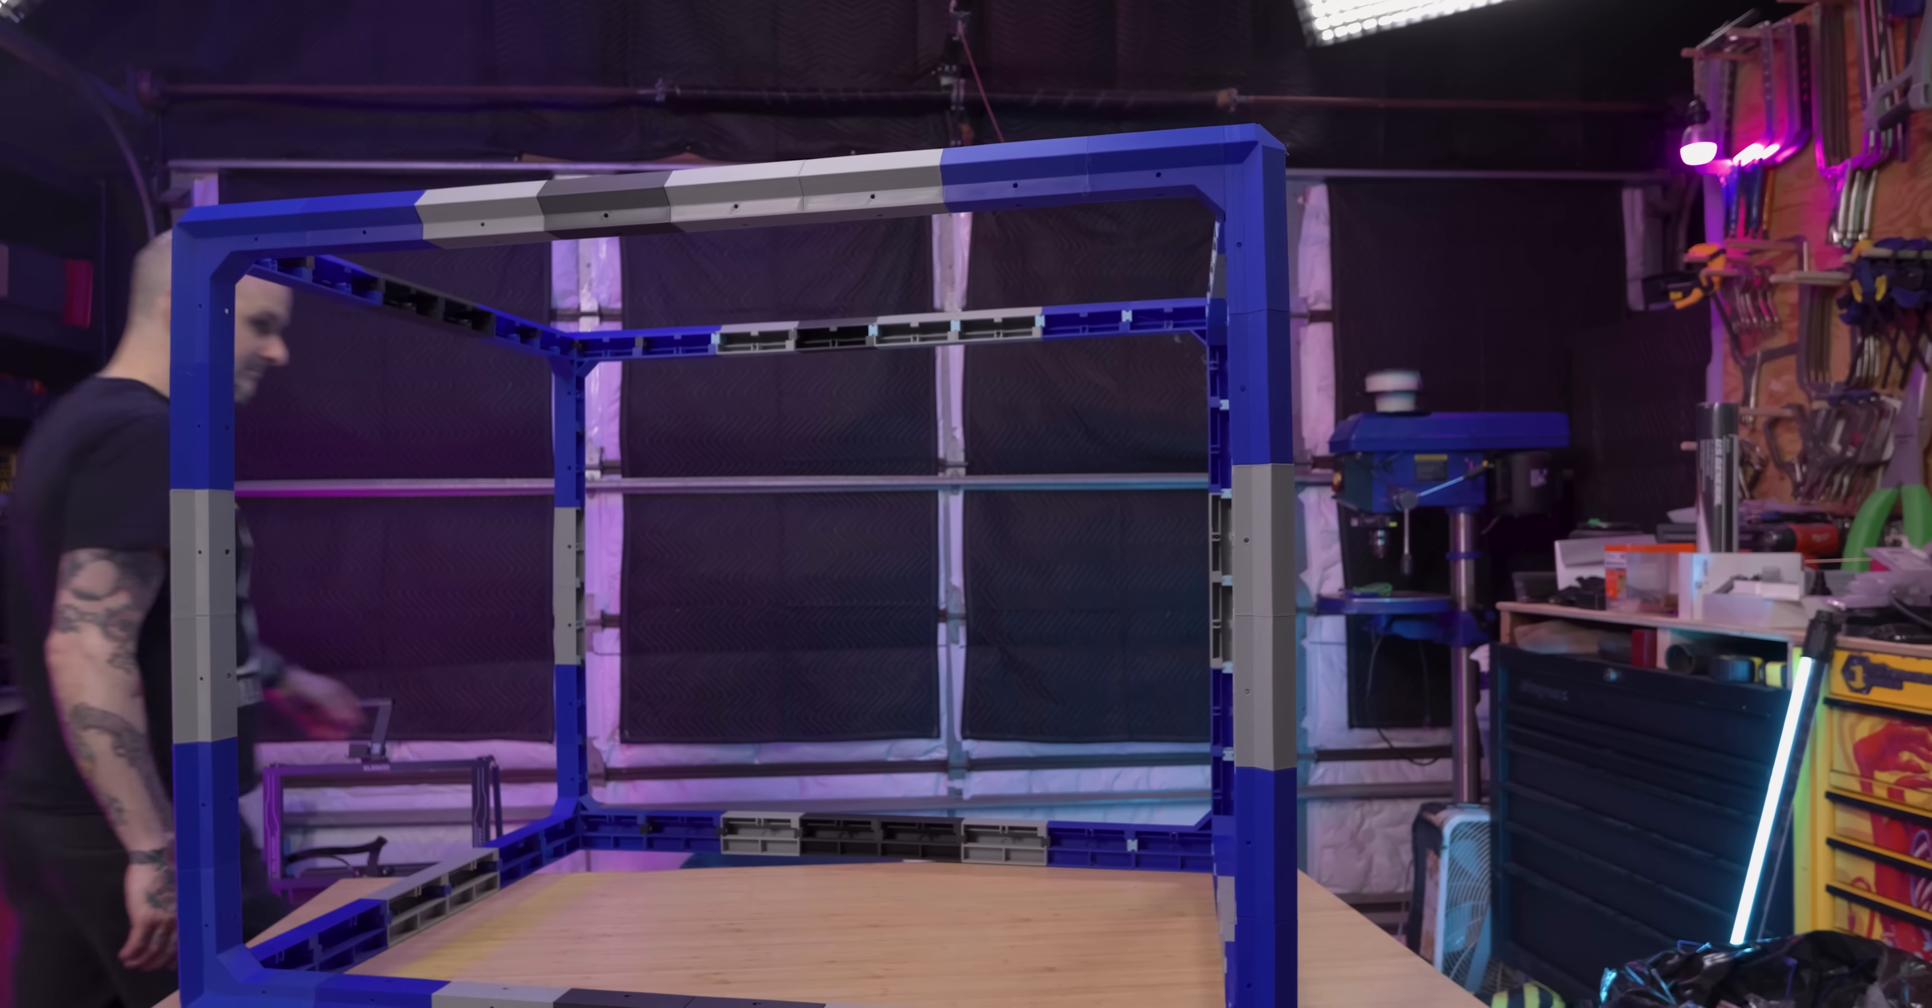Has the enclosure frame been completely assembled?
Yes.